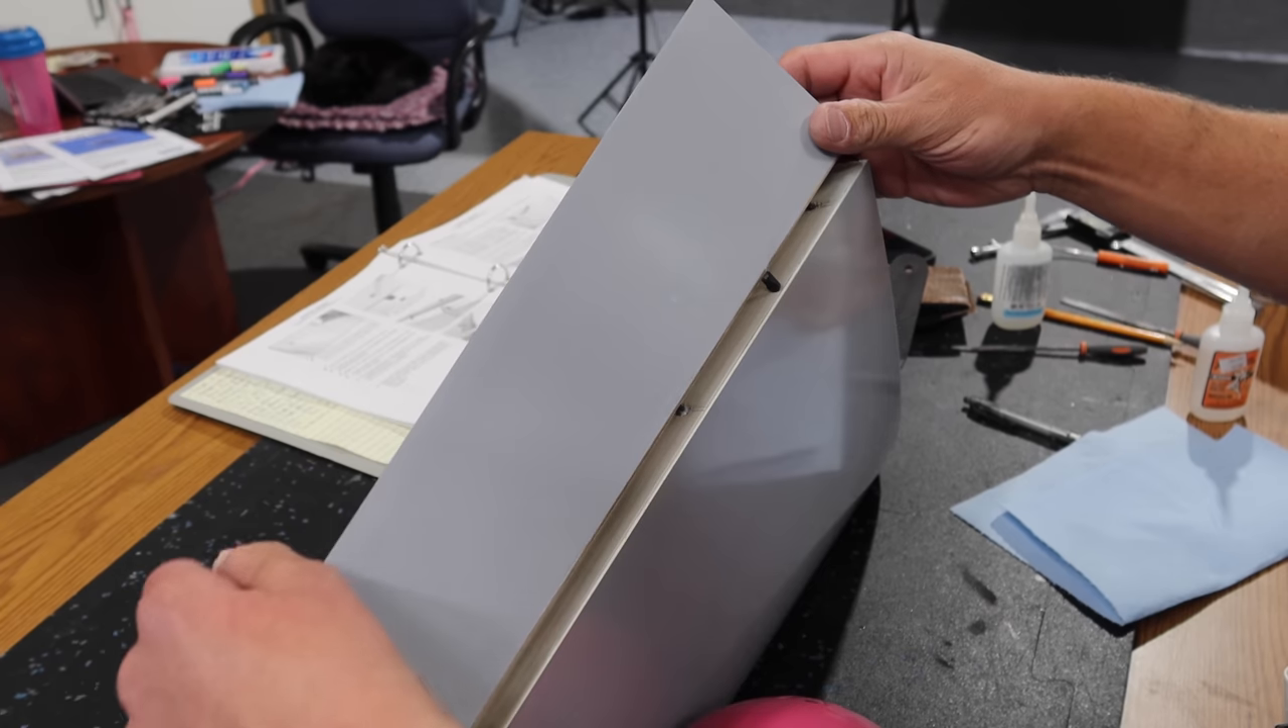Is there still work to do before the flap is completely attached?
Yes.